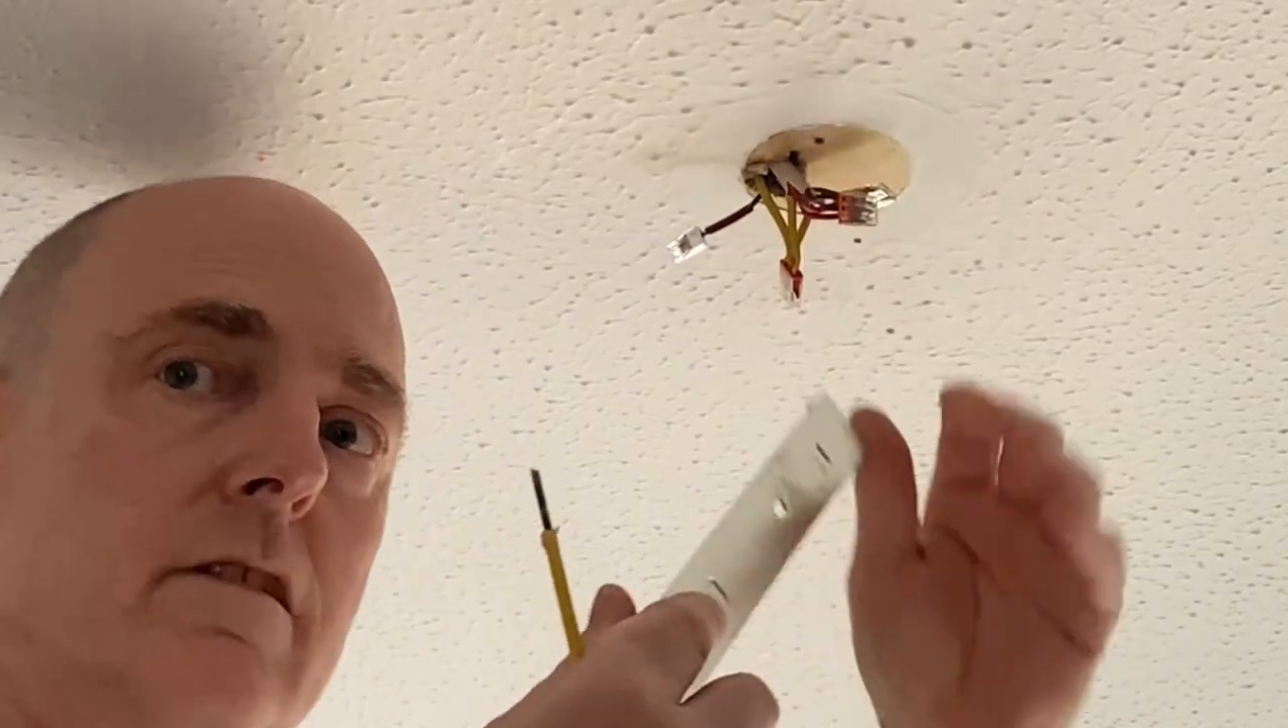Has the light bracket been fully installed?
No.